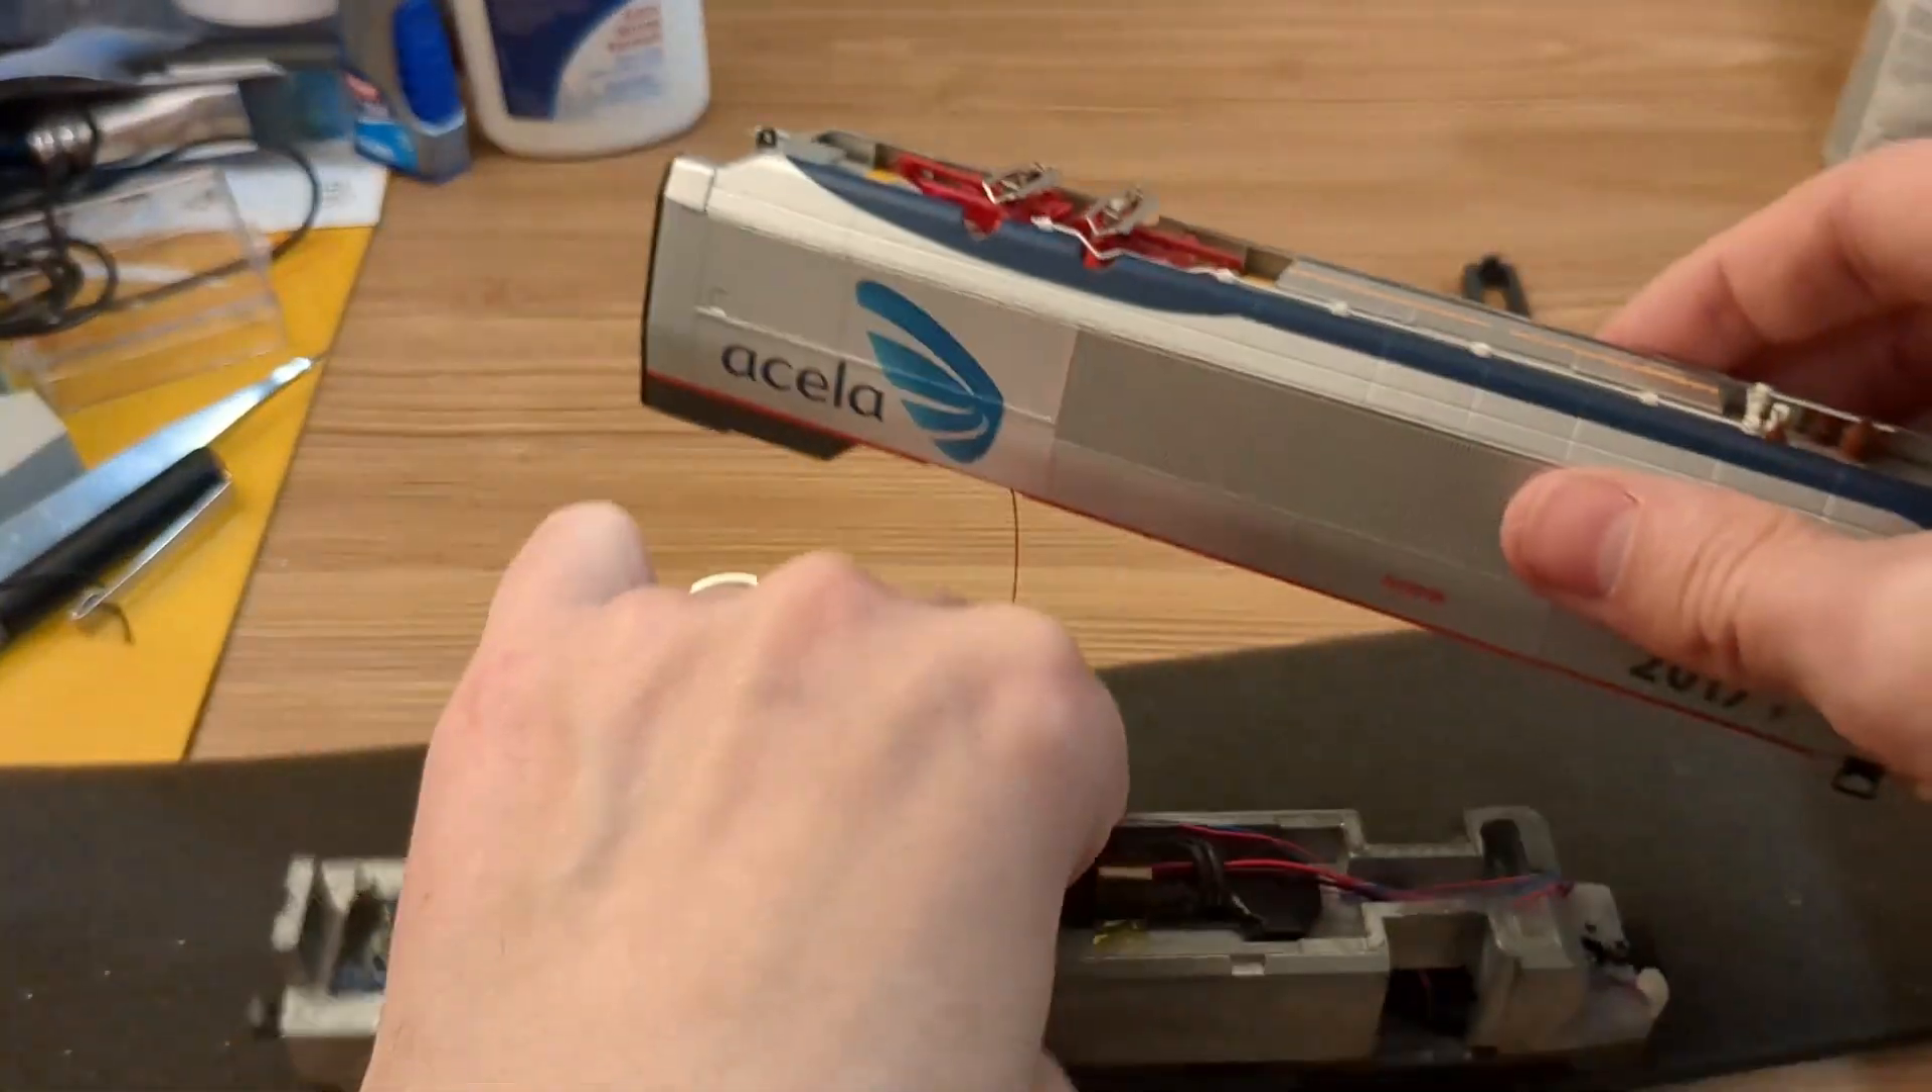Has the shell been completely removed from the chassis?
Yes.